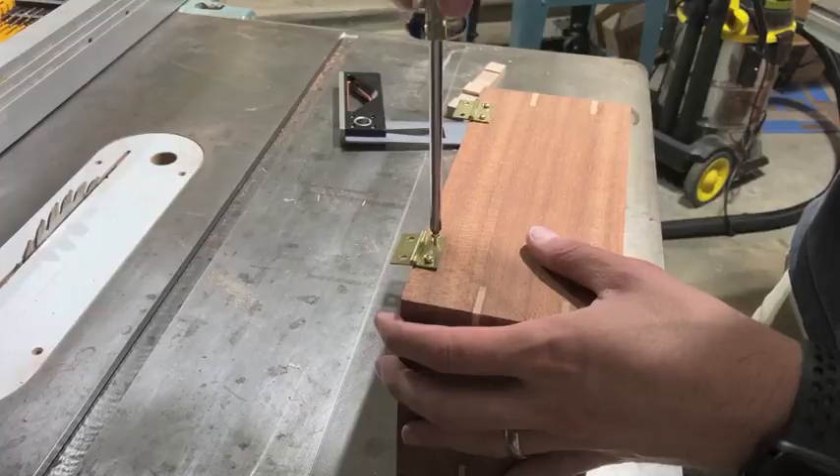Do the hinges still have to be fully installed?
Yes.